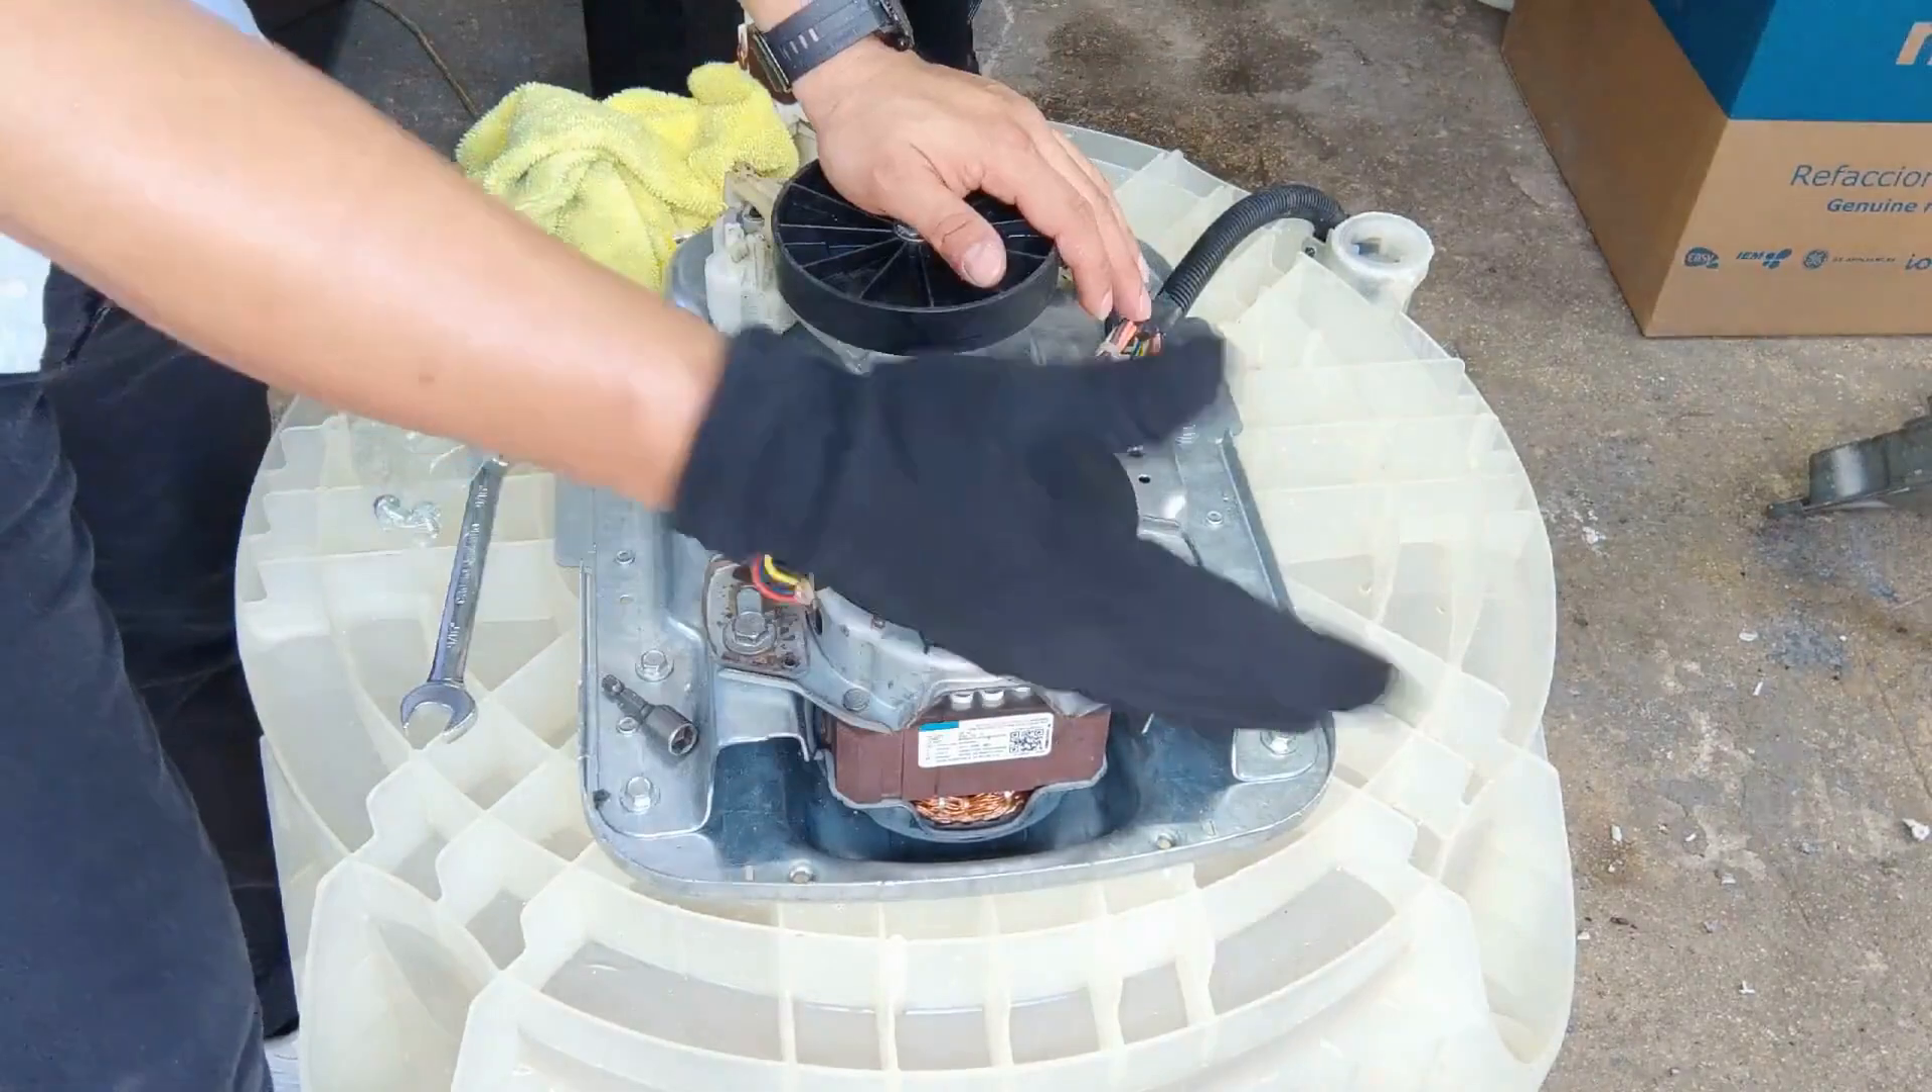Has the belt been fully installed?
No.